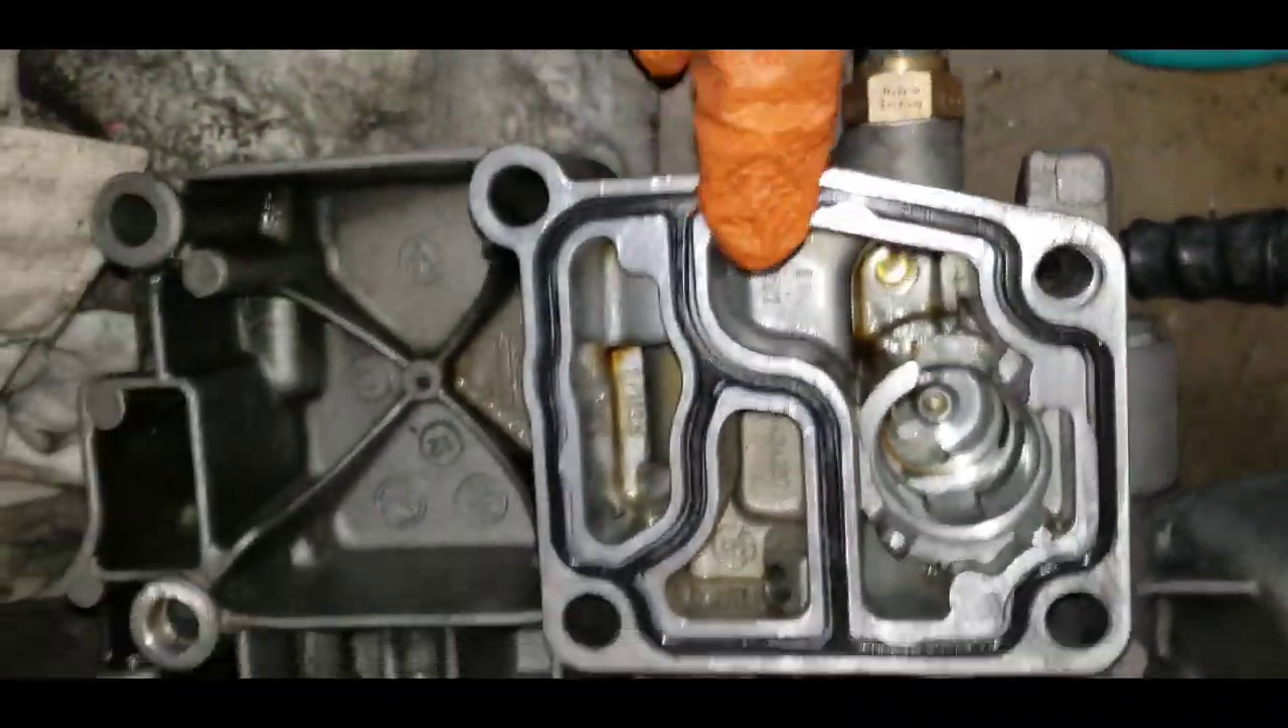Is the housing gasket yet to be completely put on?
No.